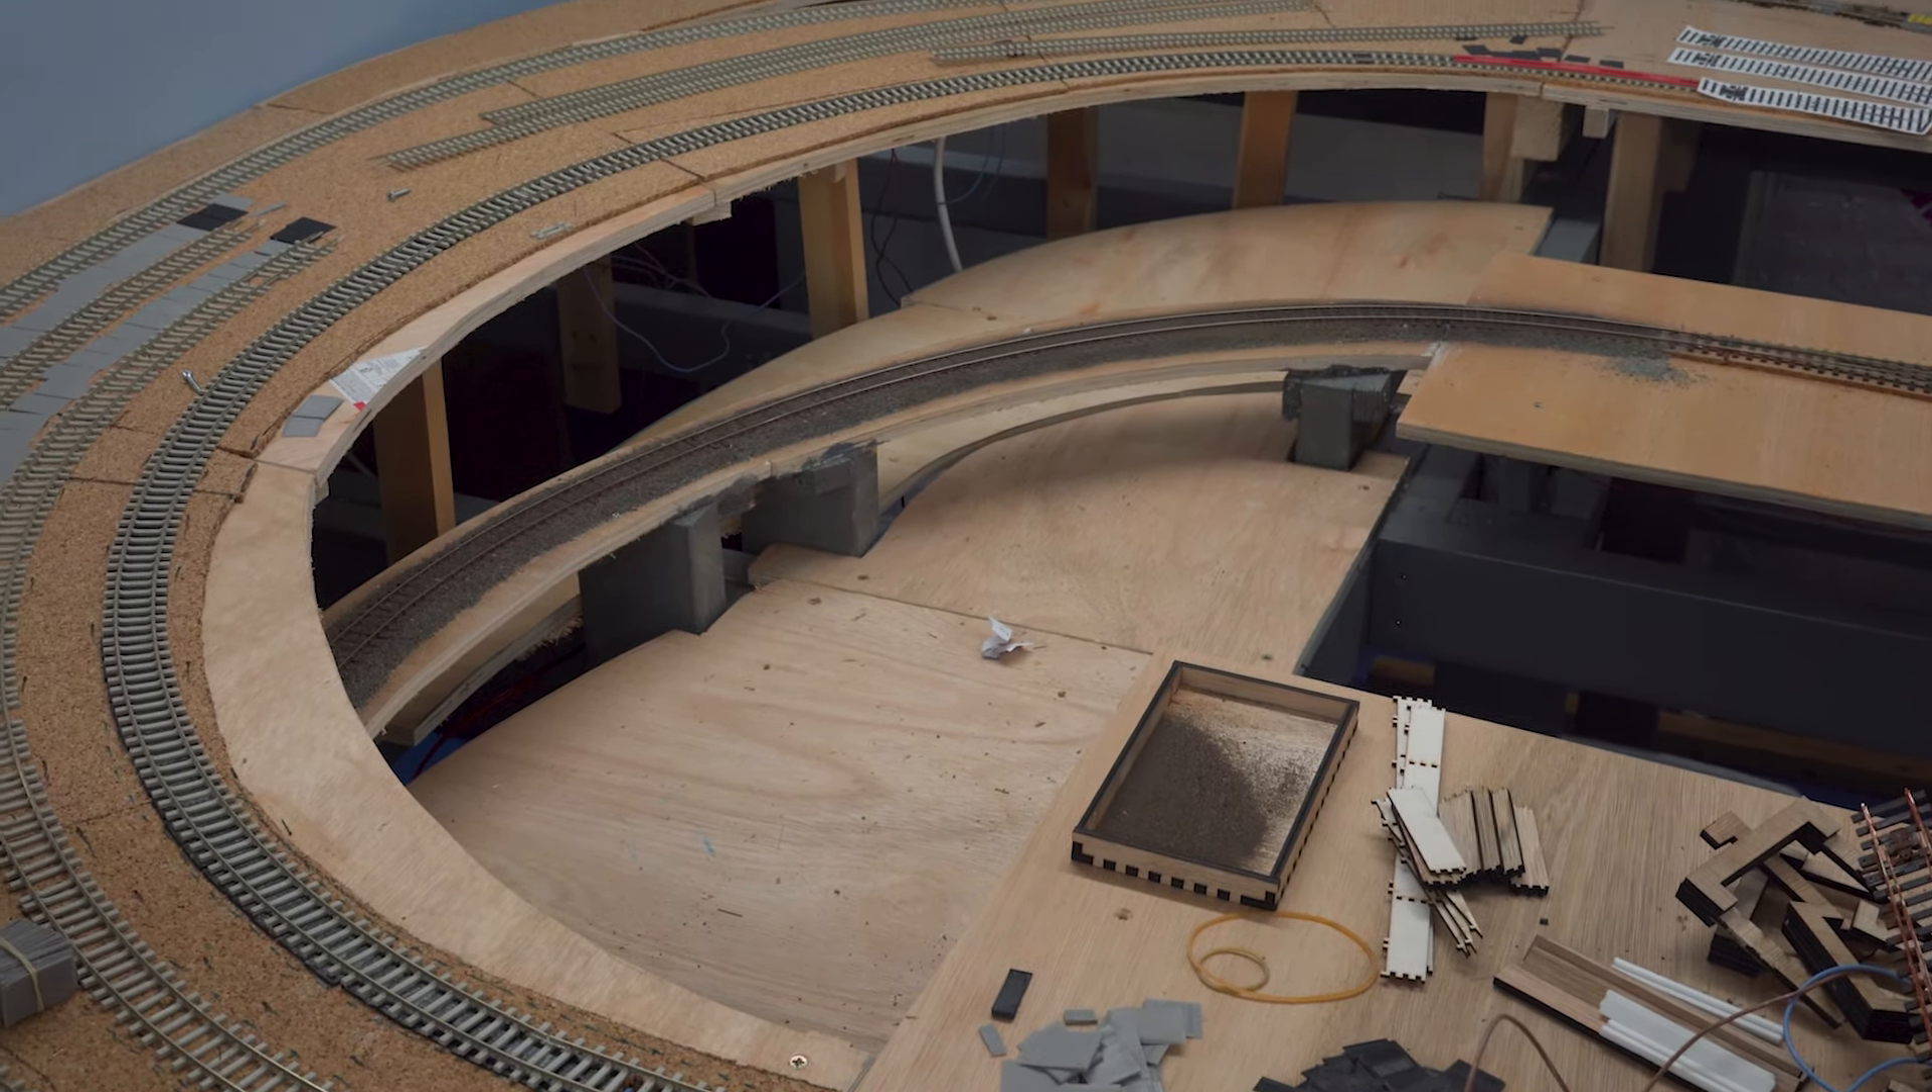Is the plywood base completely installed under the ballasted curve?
Yes.